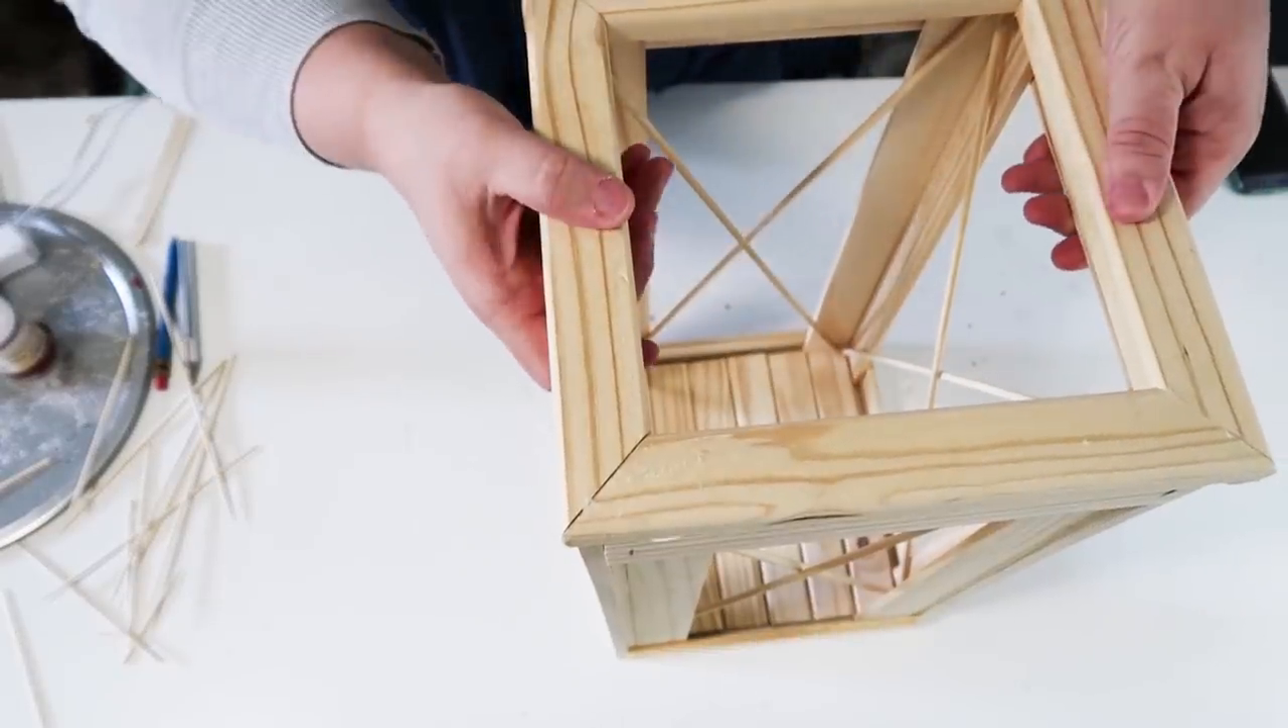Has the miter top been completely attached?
Yes.